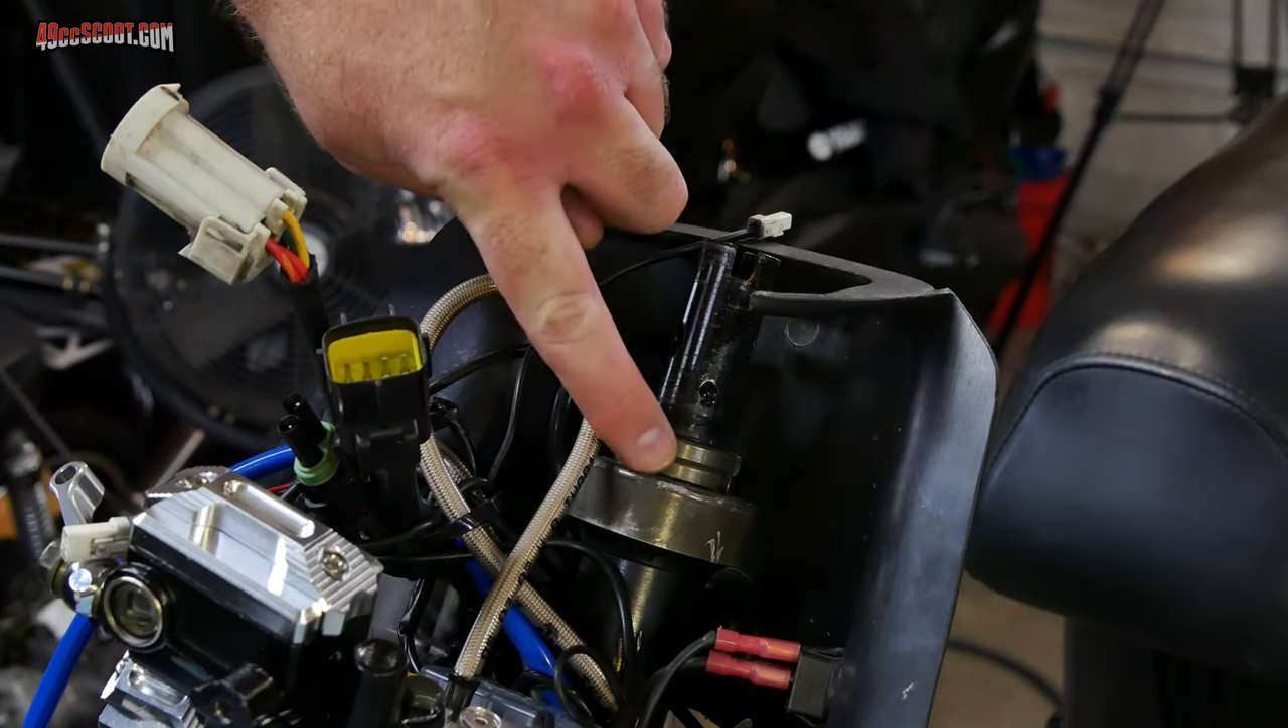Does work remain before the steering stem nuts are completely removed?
Yes.